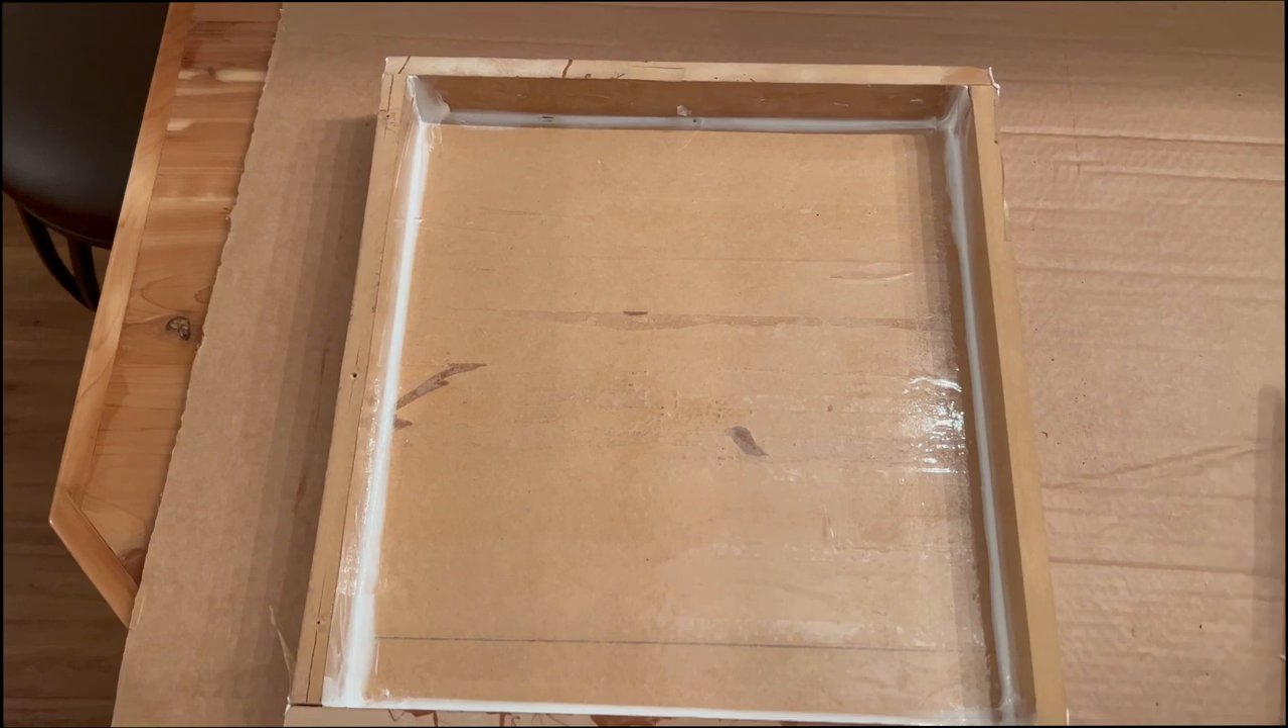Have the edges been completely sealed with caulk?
Yes.